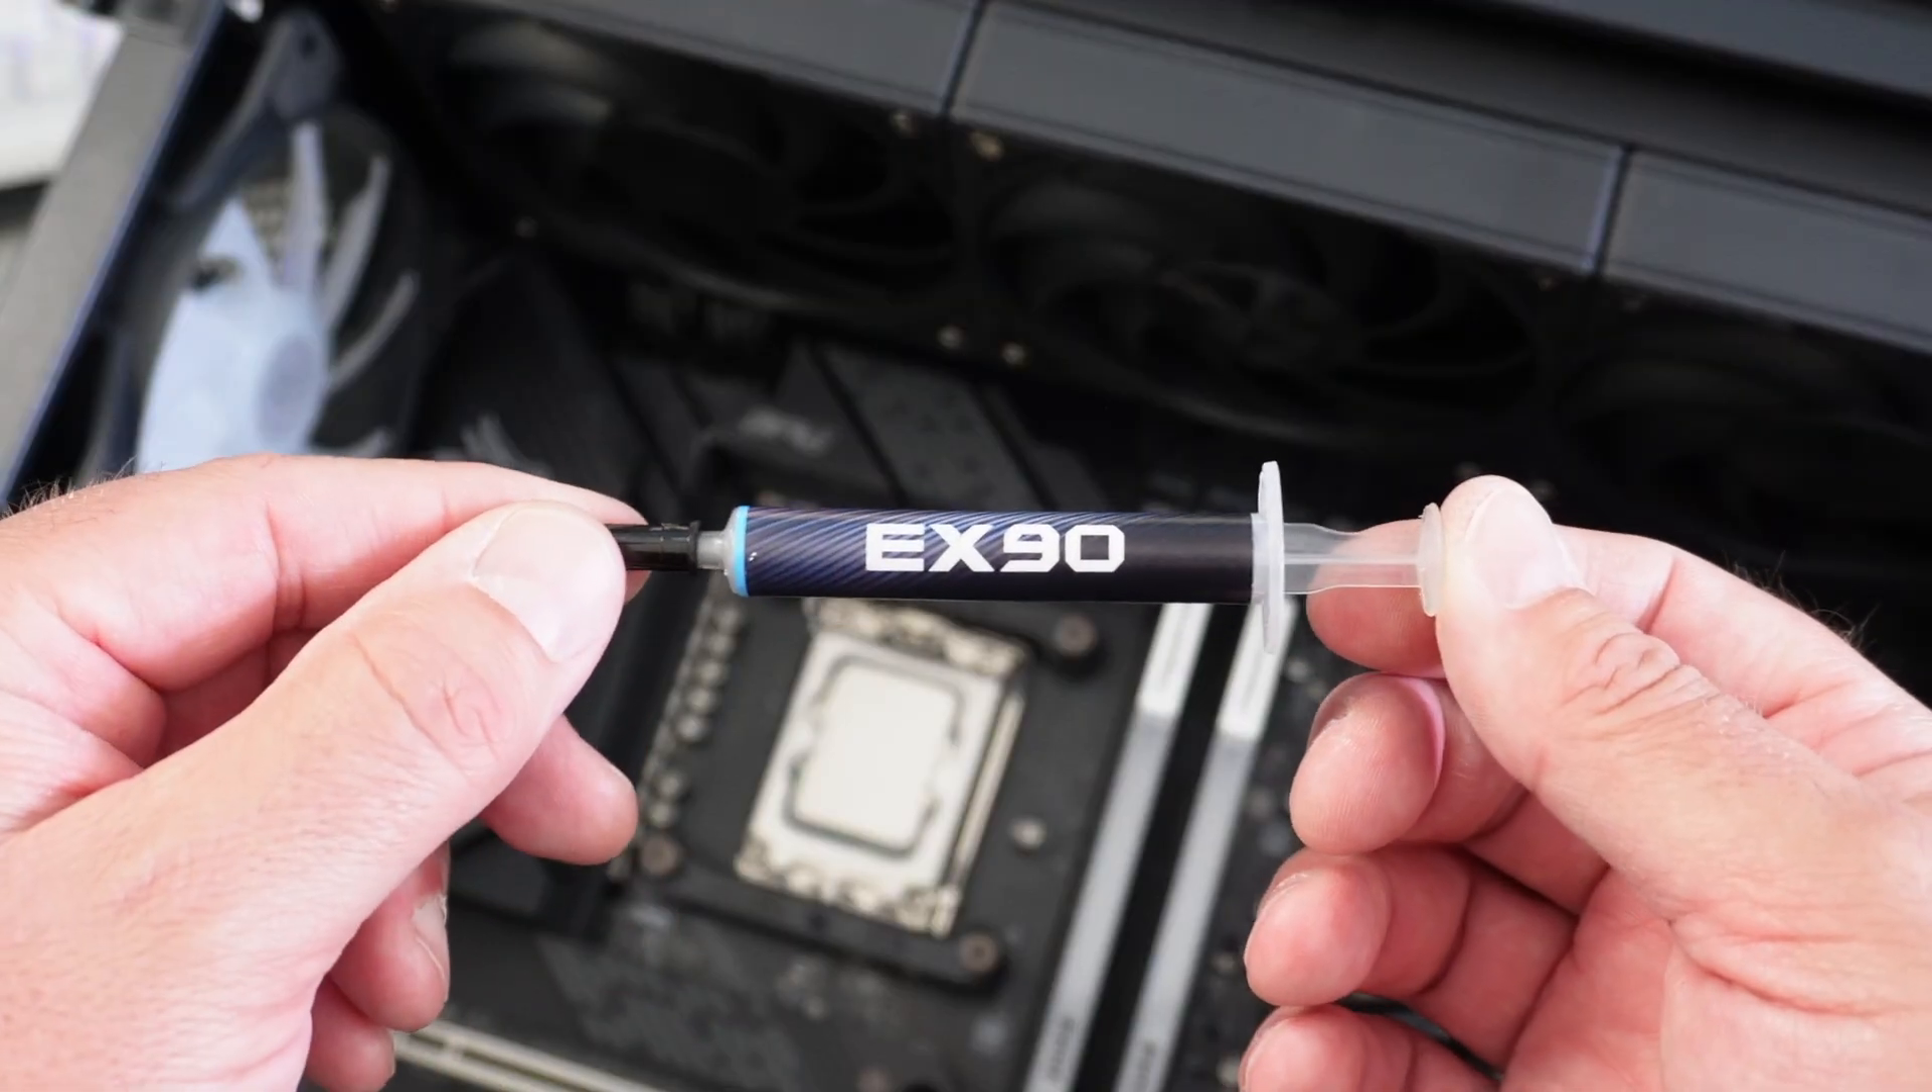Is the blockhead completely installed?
No.